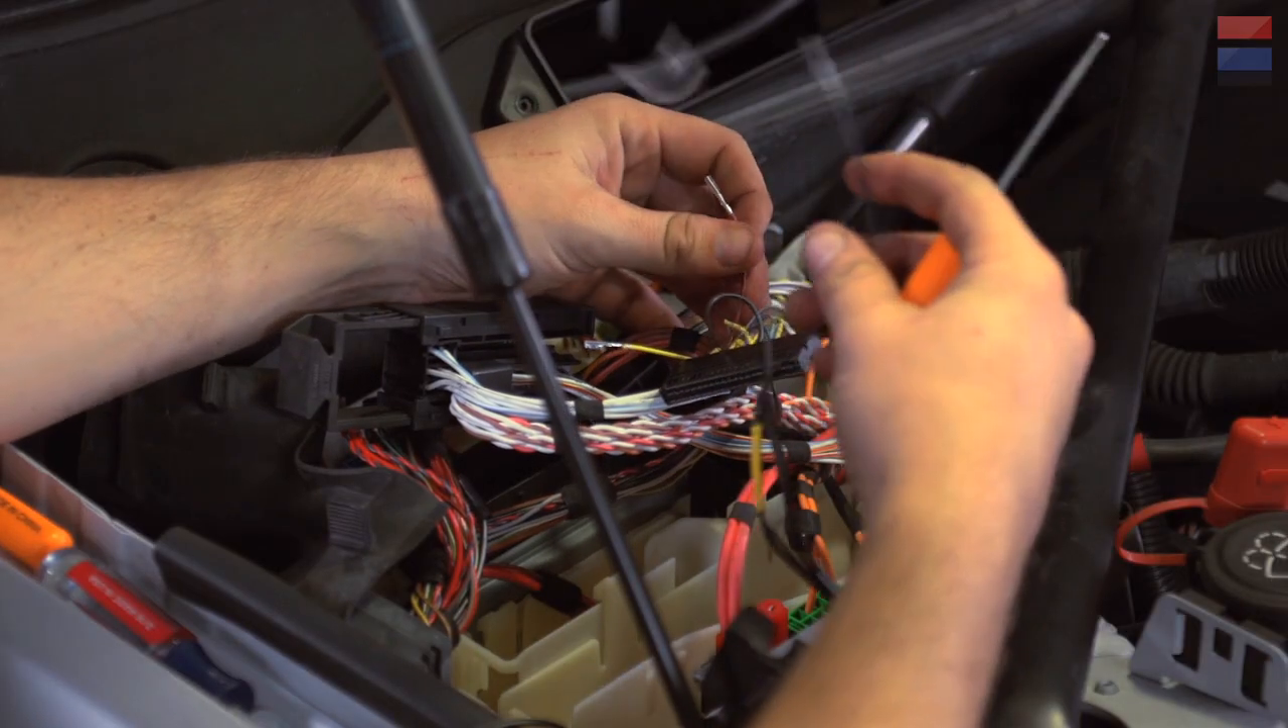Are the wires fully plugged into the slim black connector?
No.